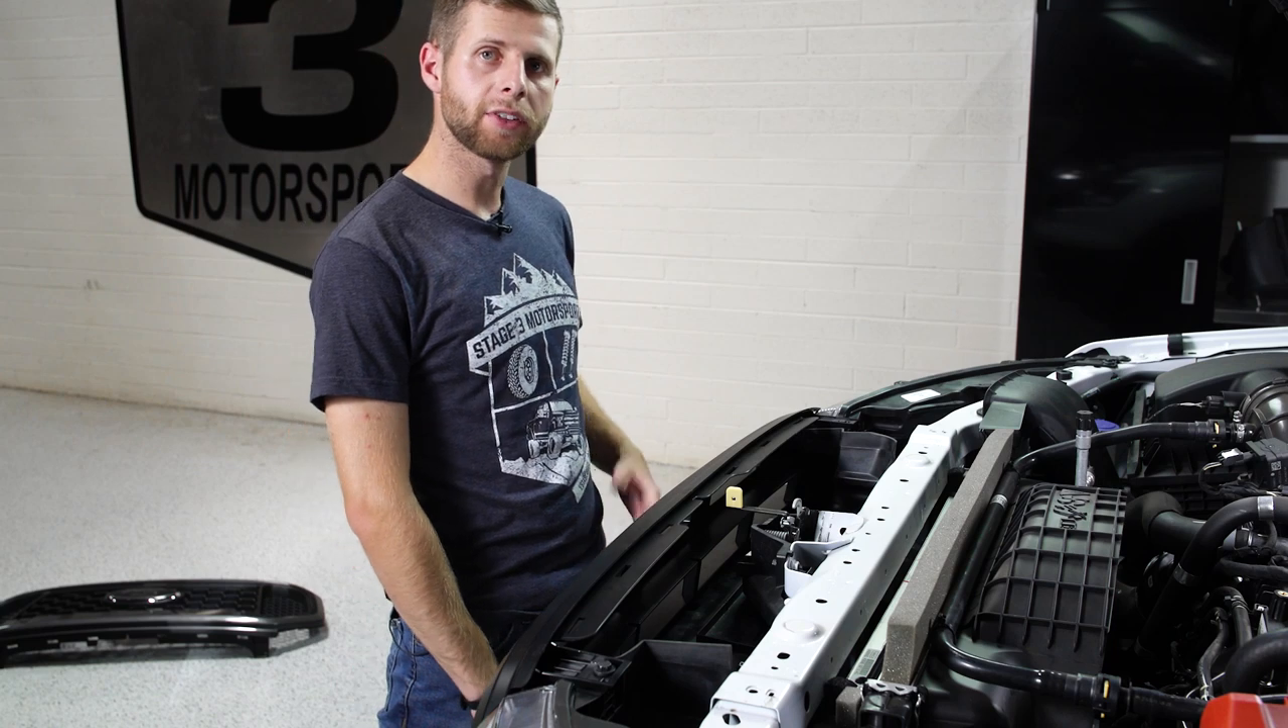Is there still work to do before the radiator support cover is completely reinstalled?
Yes.